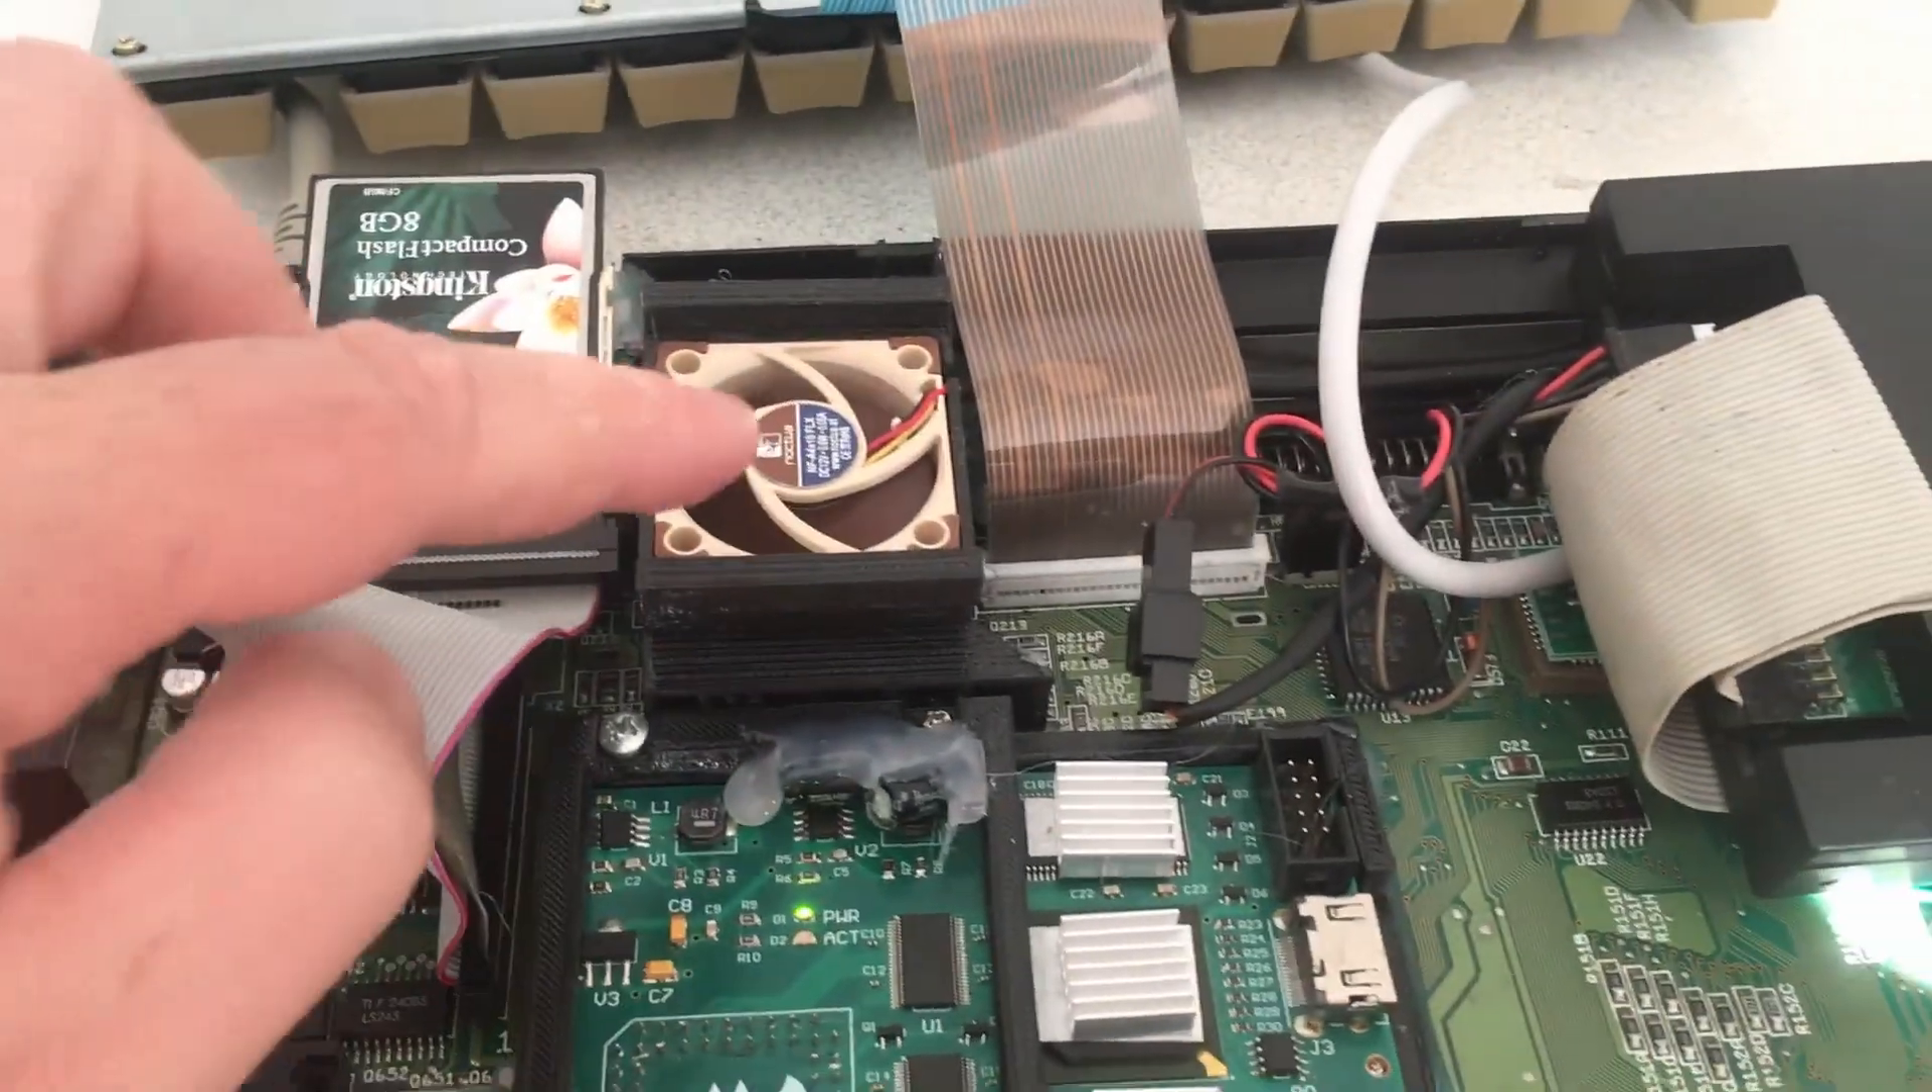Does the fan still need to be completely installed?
No.